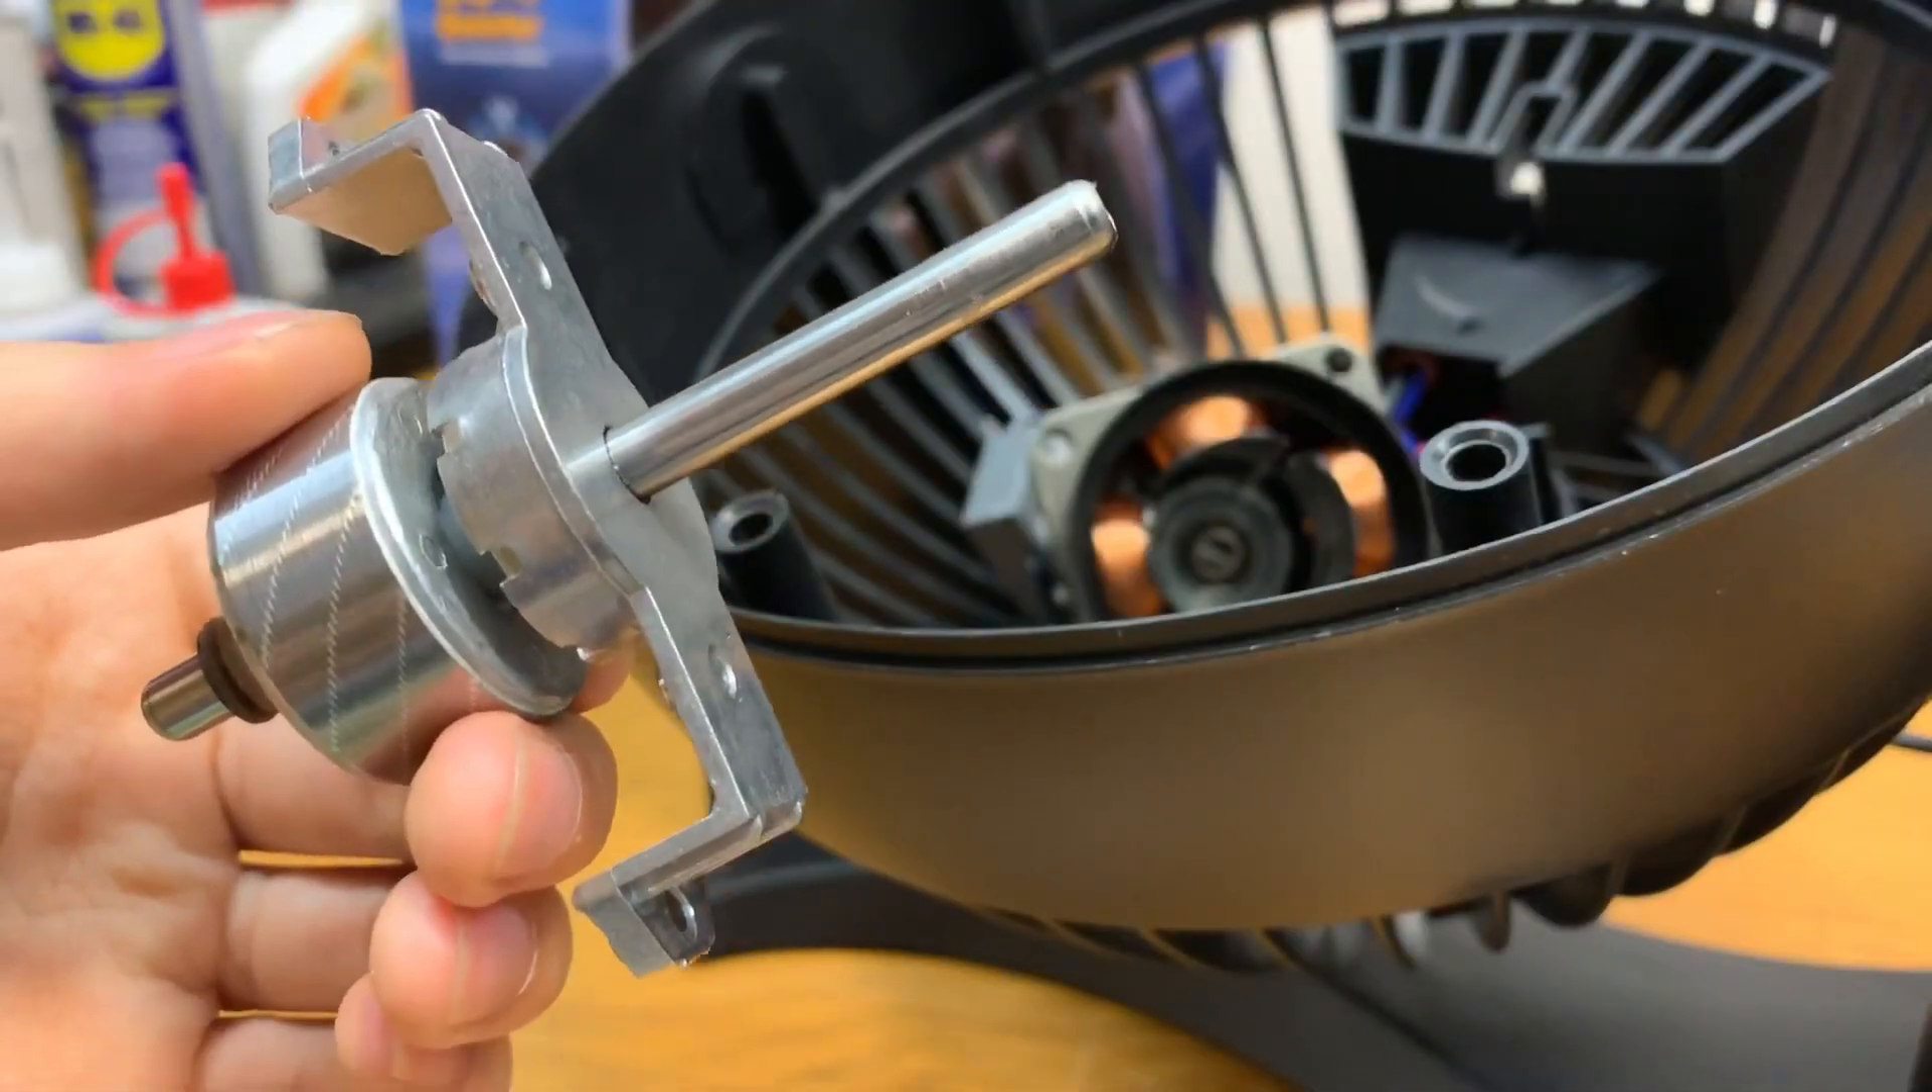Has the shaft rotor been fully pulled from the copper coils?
Yes.